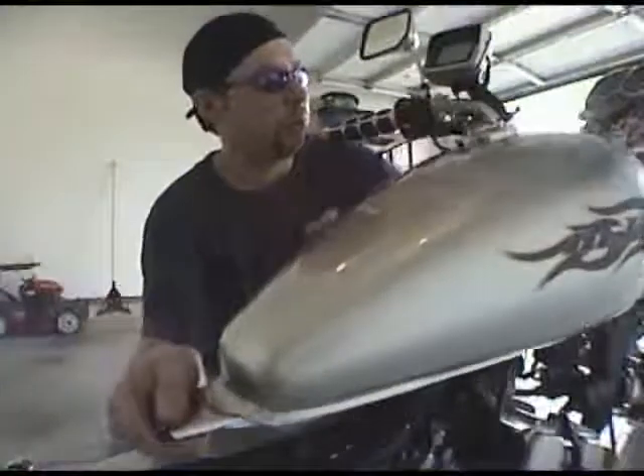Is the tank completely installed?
No.